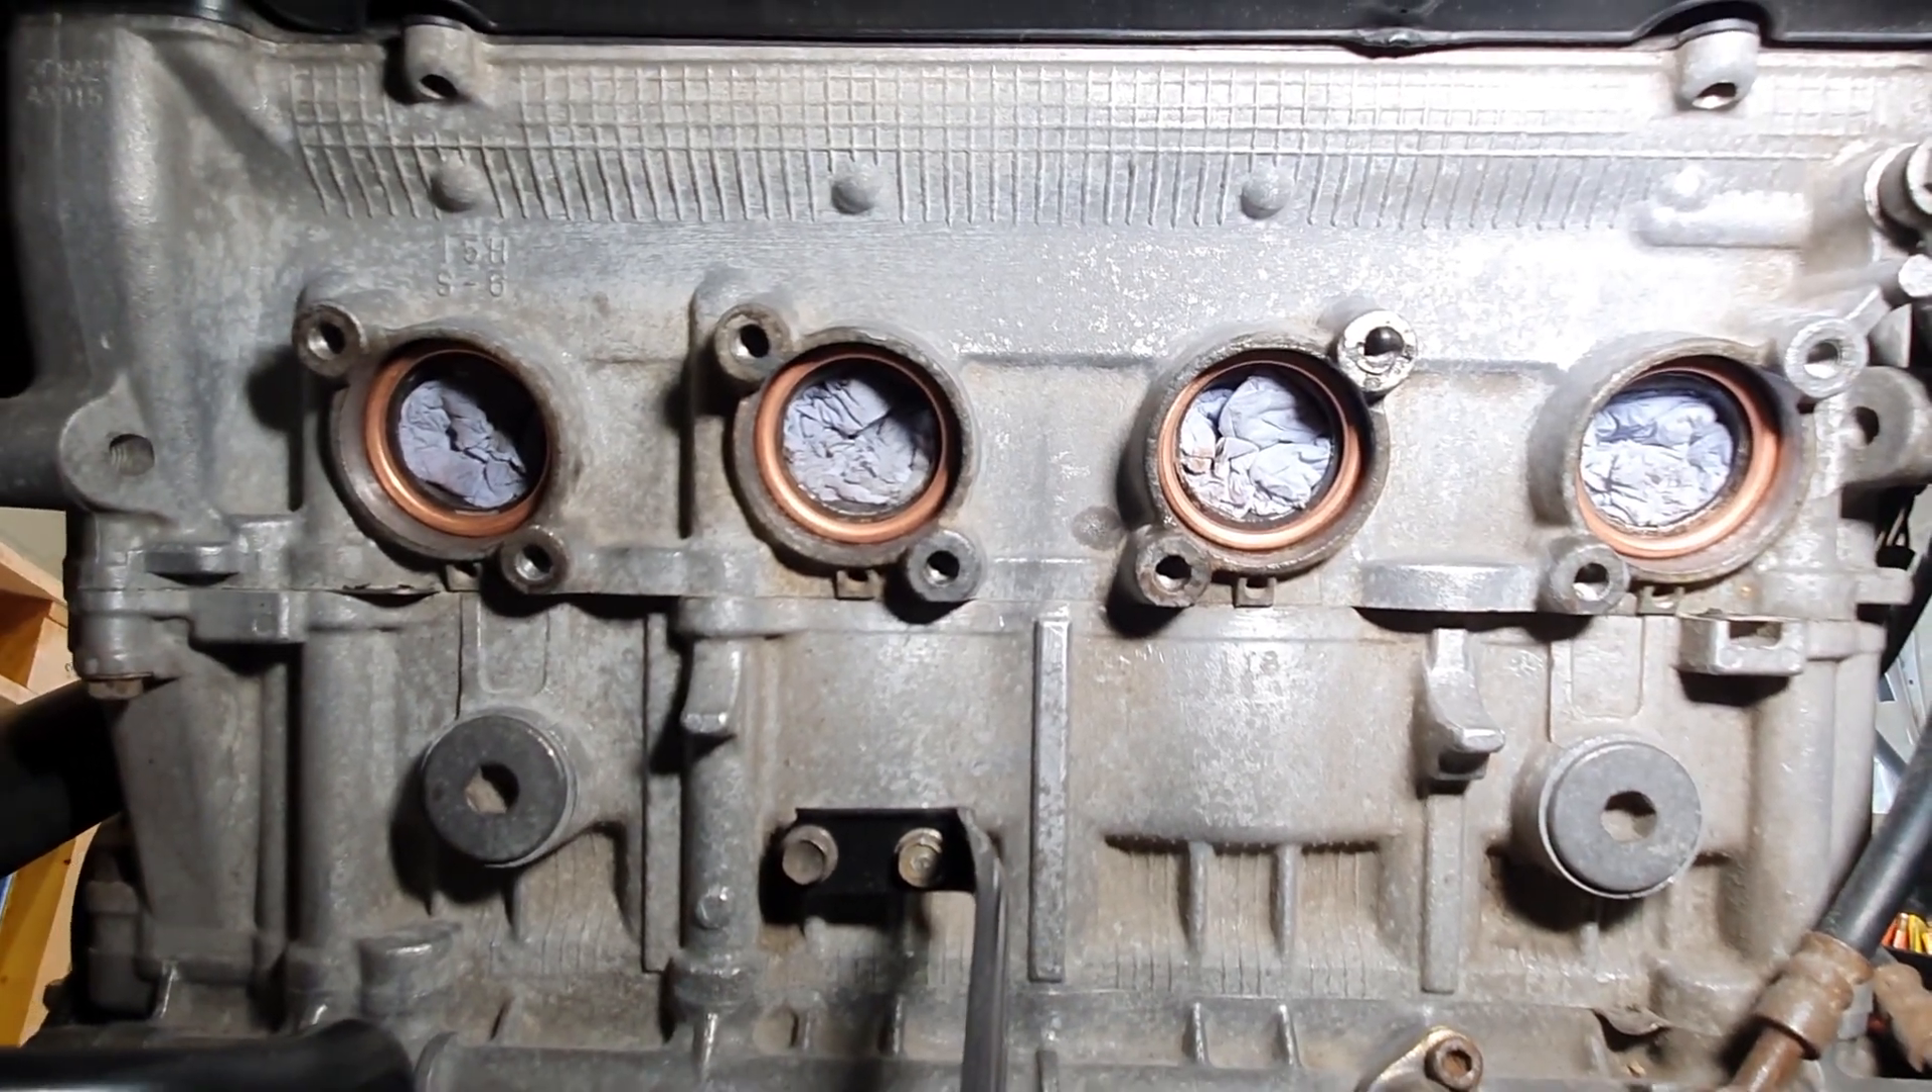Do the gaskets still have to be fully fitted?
No.